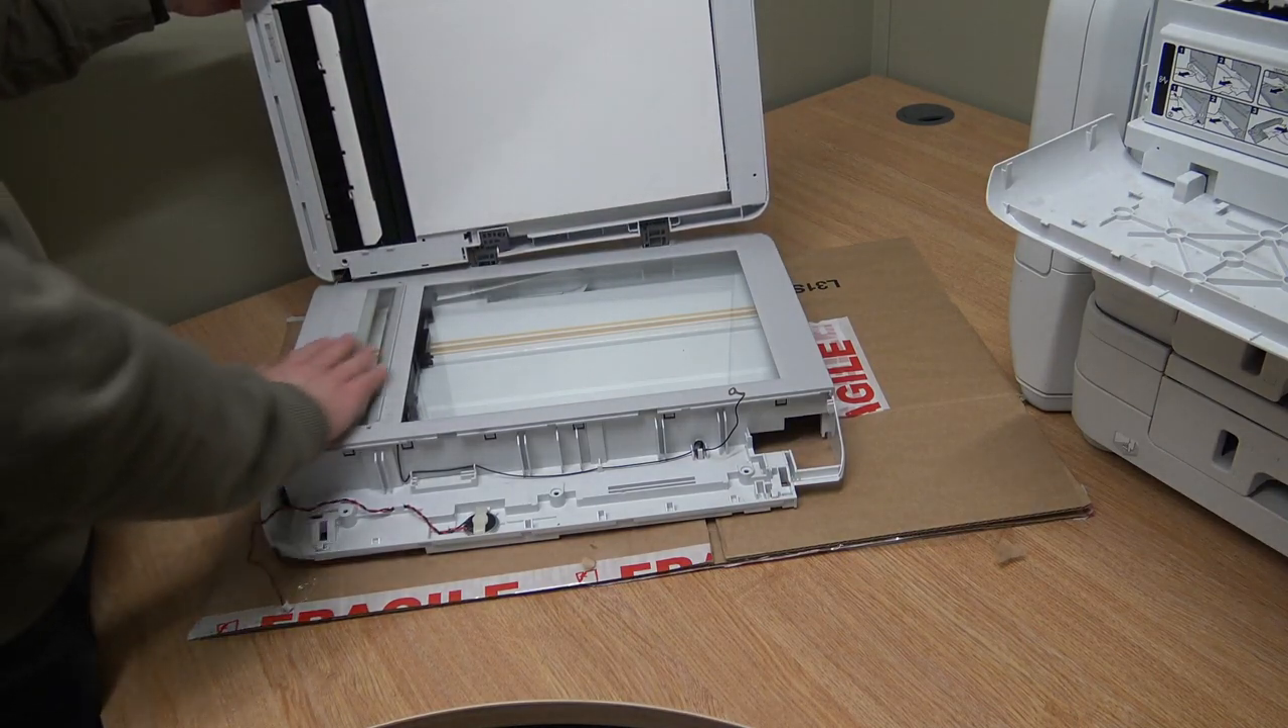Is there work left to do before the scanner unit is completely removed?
No.